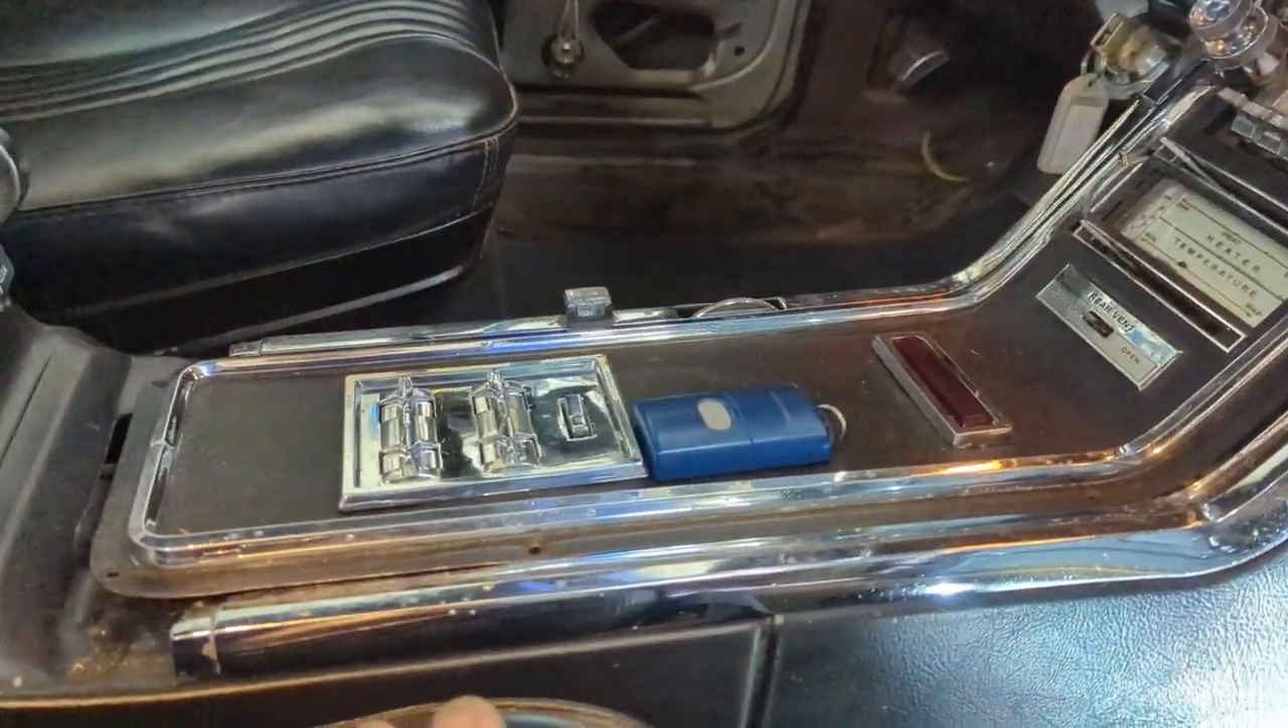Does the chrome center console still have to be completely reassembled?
Yes.